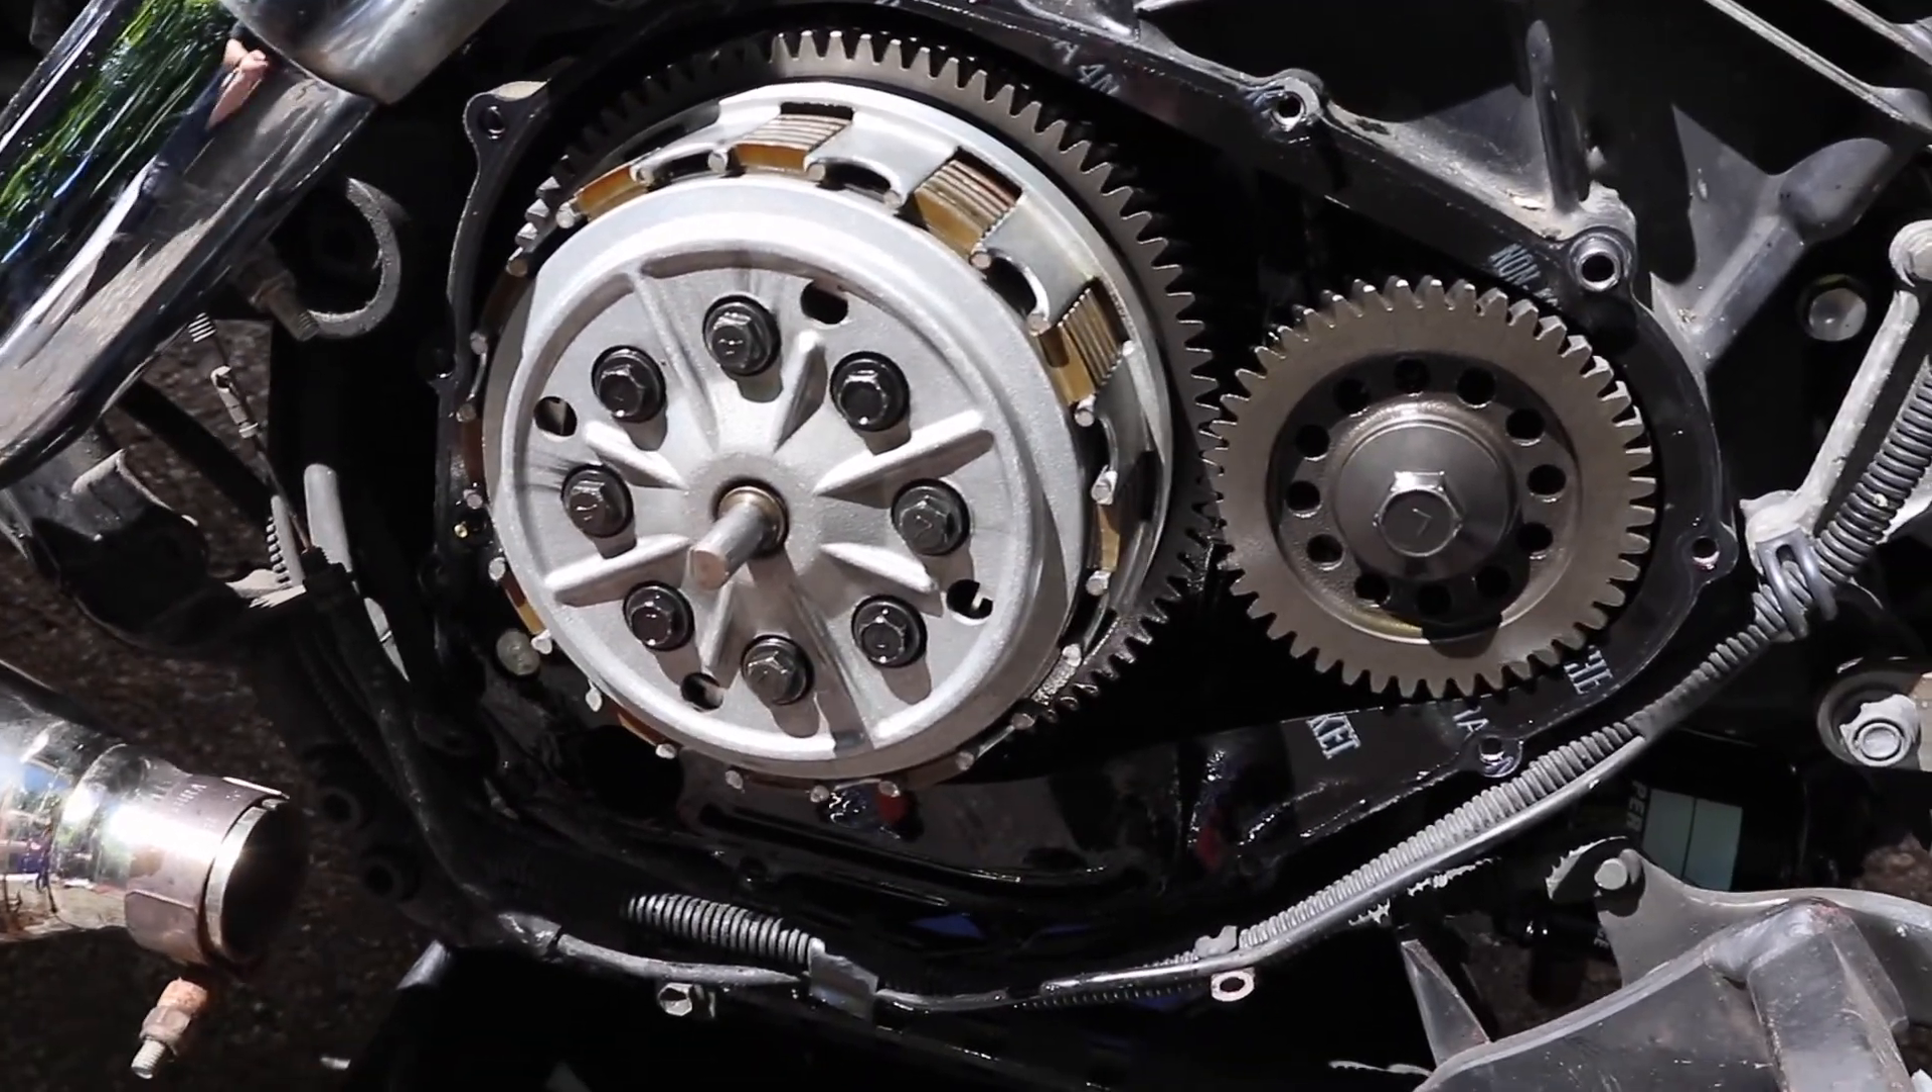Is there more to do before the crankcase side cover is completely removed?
No.